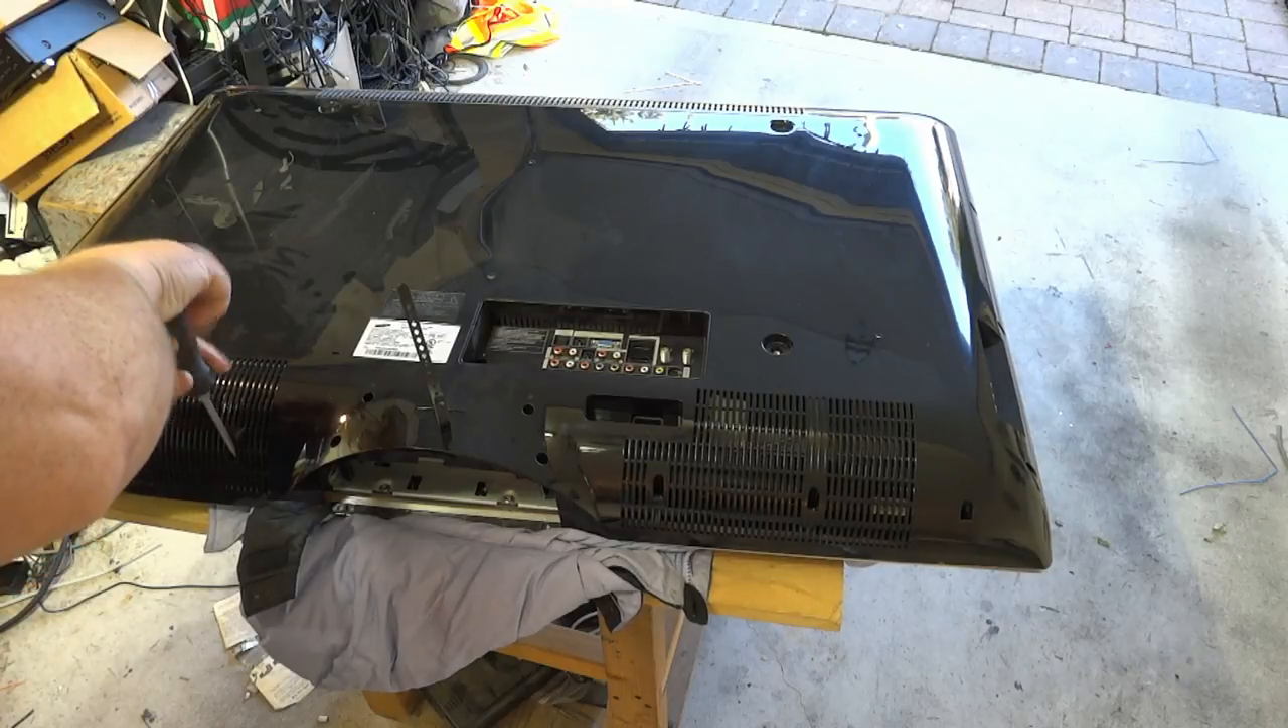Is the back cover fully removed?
No.